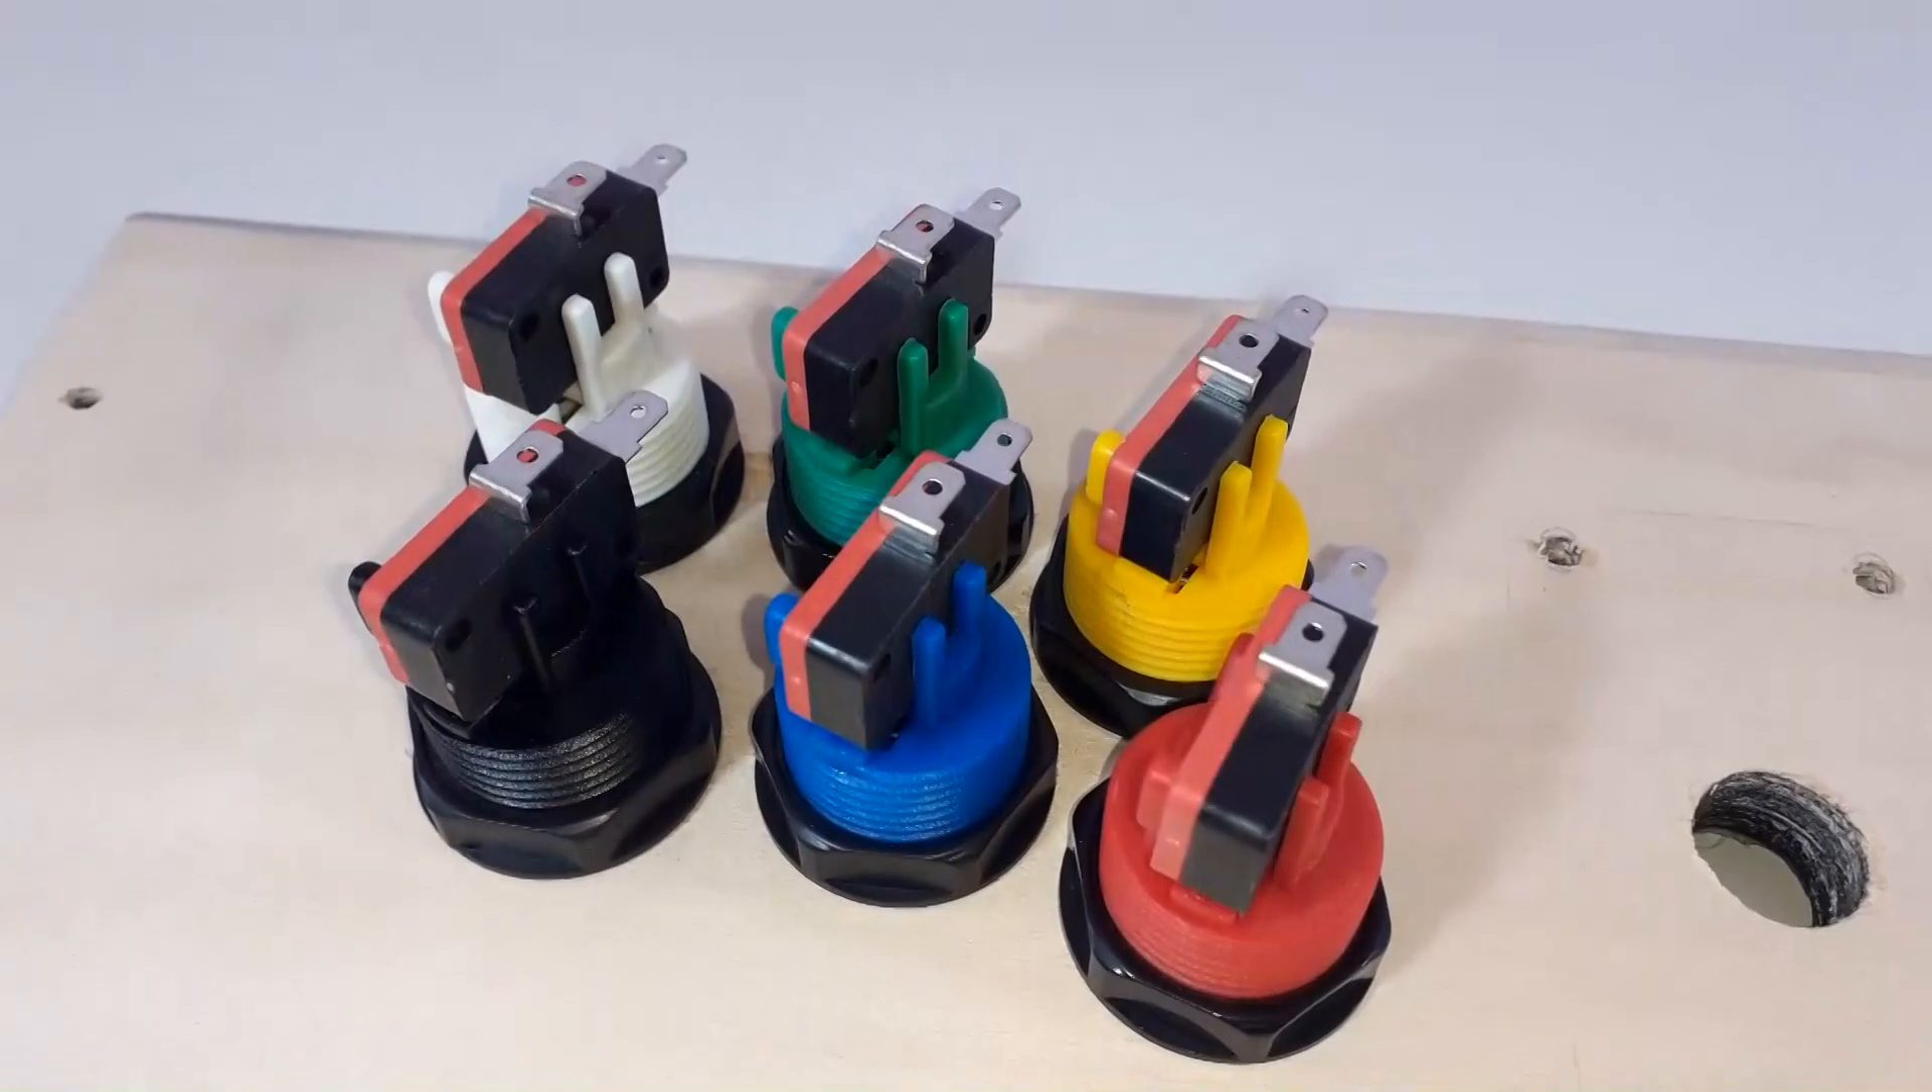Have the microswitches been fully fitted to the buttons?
Yes.